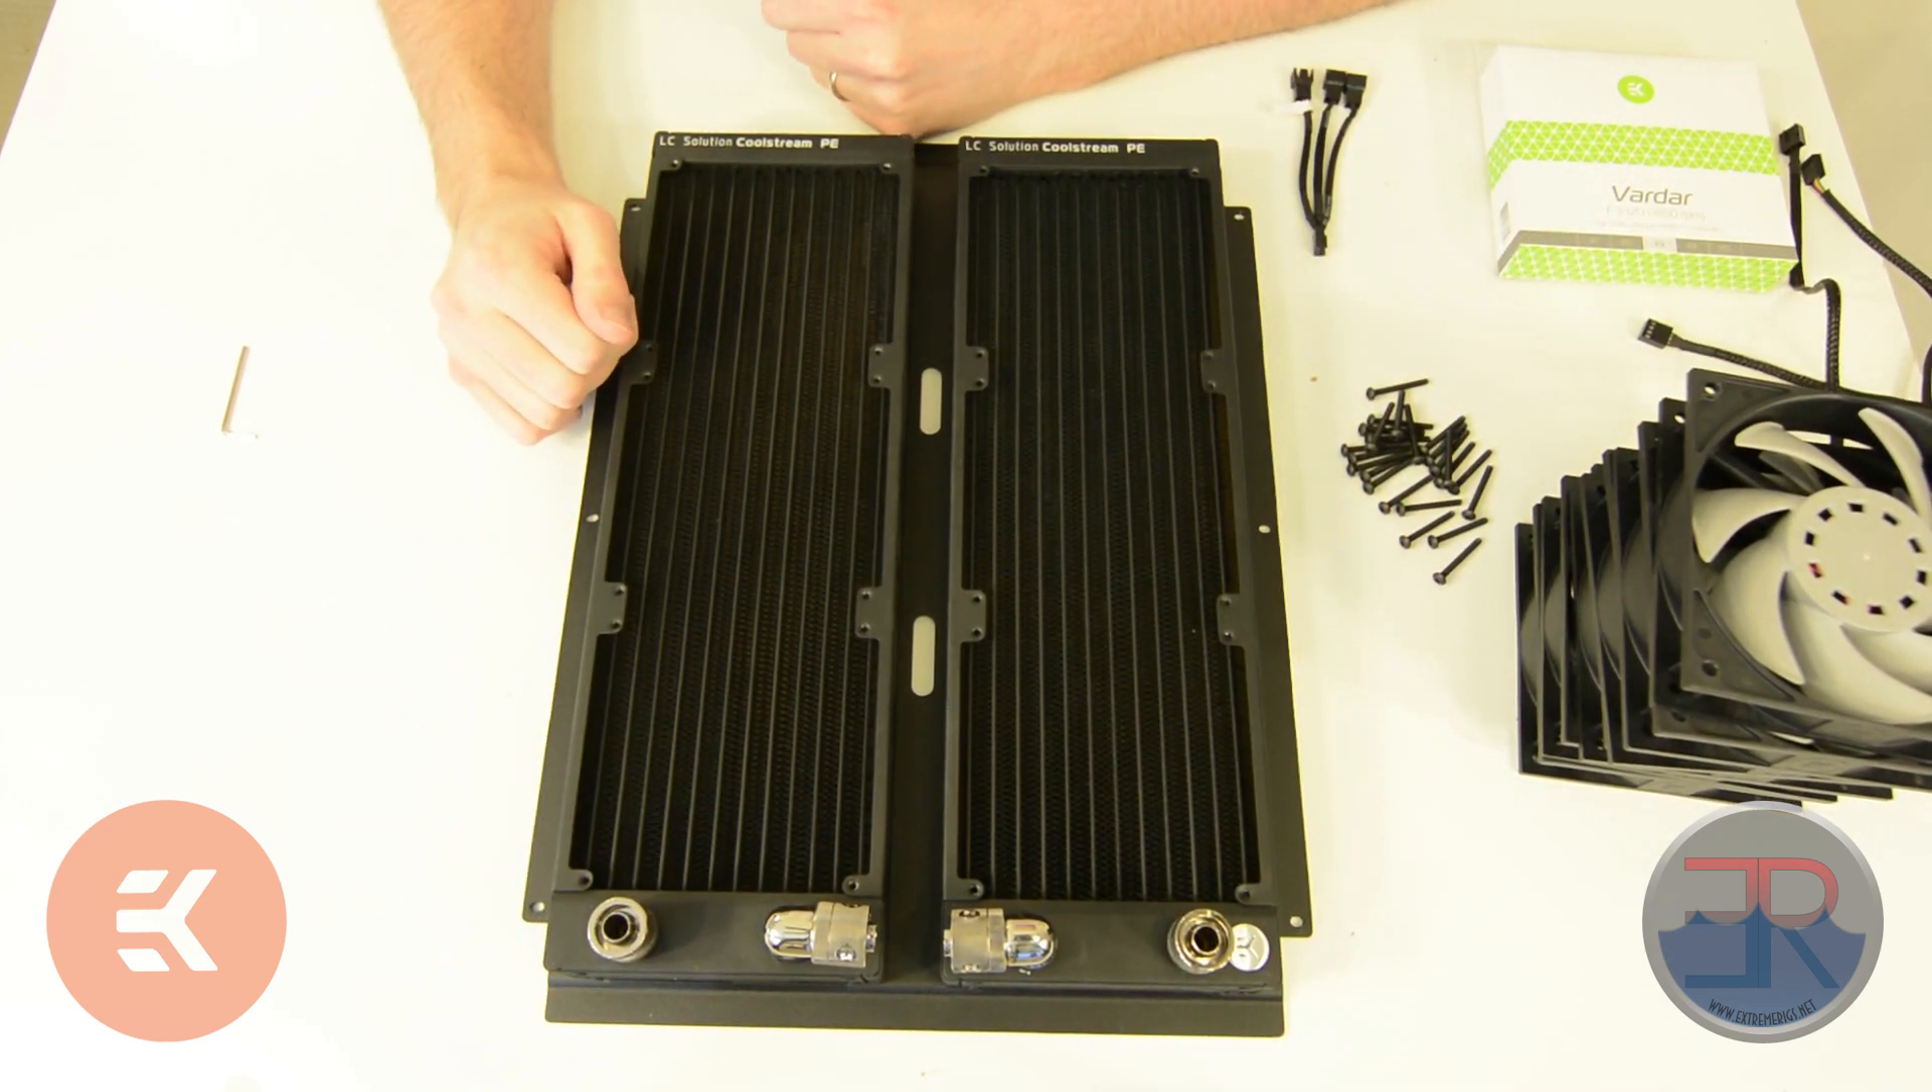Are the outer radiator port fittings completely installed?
Yes.